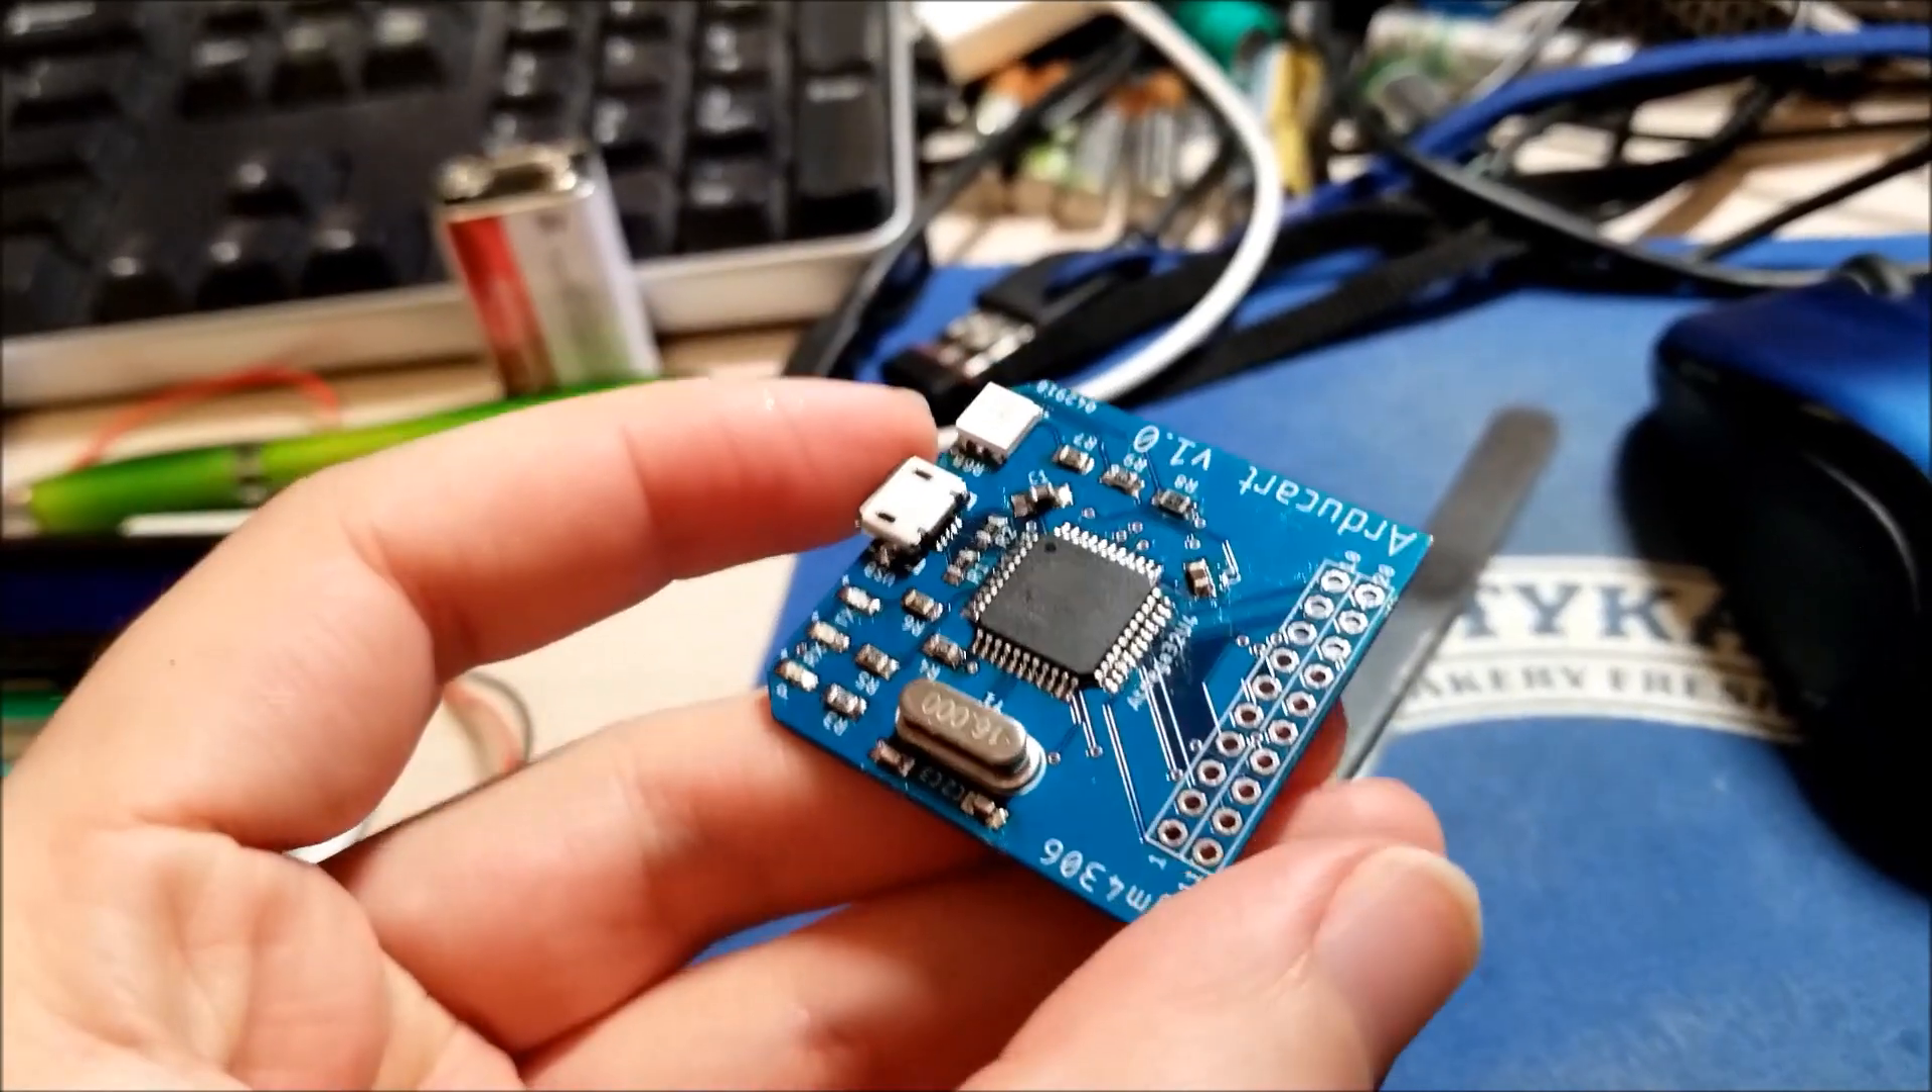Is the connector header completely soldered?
No.